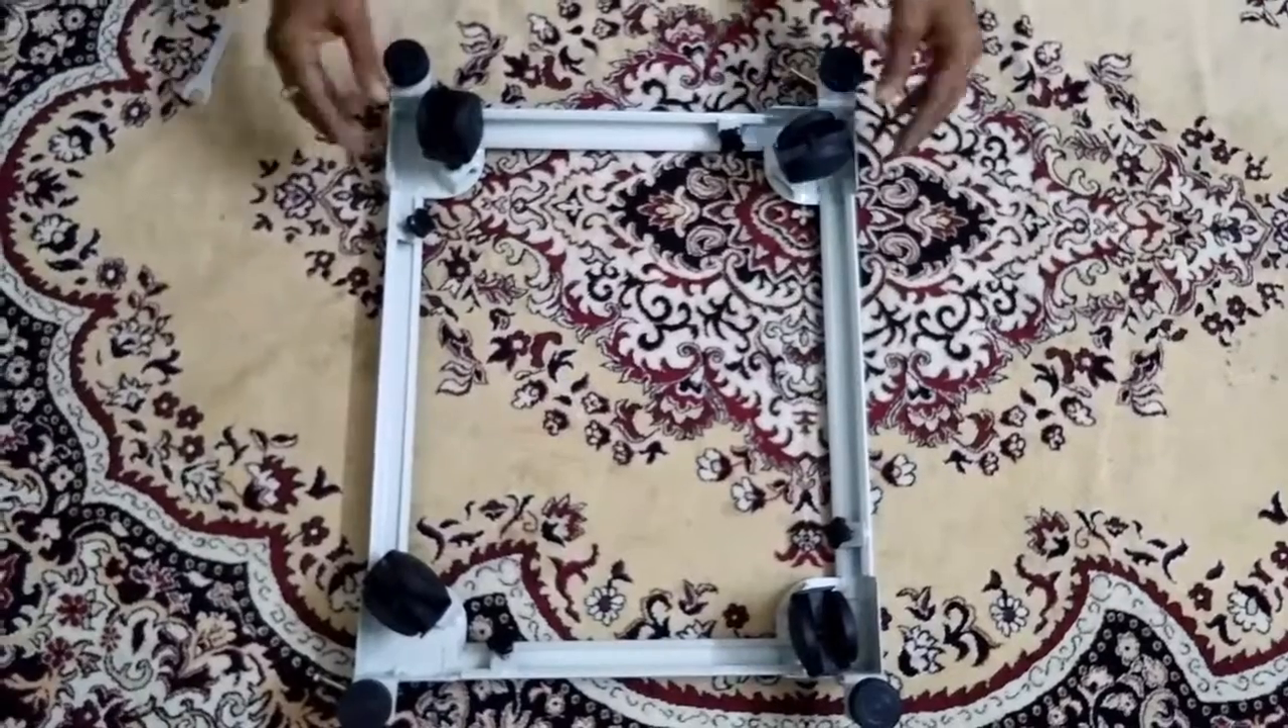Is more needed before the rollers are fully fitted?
No.